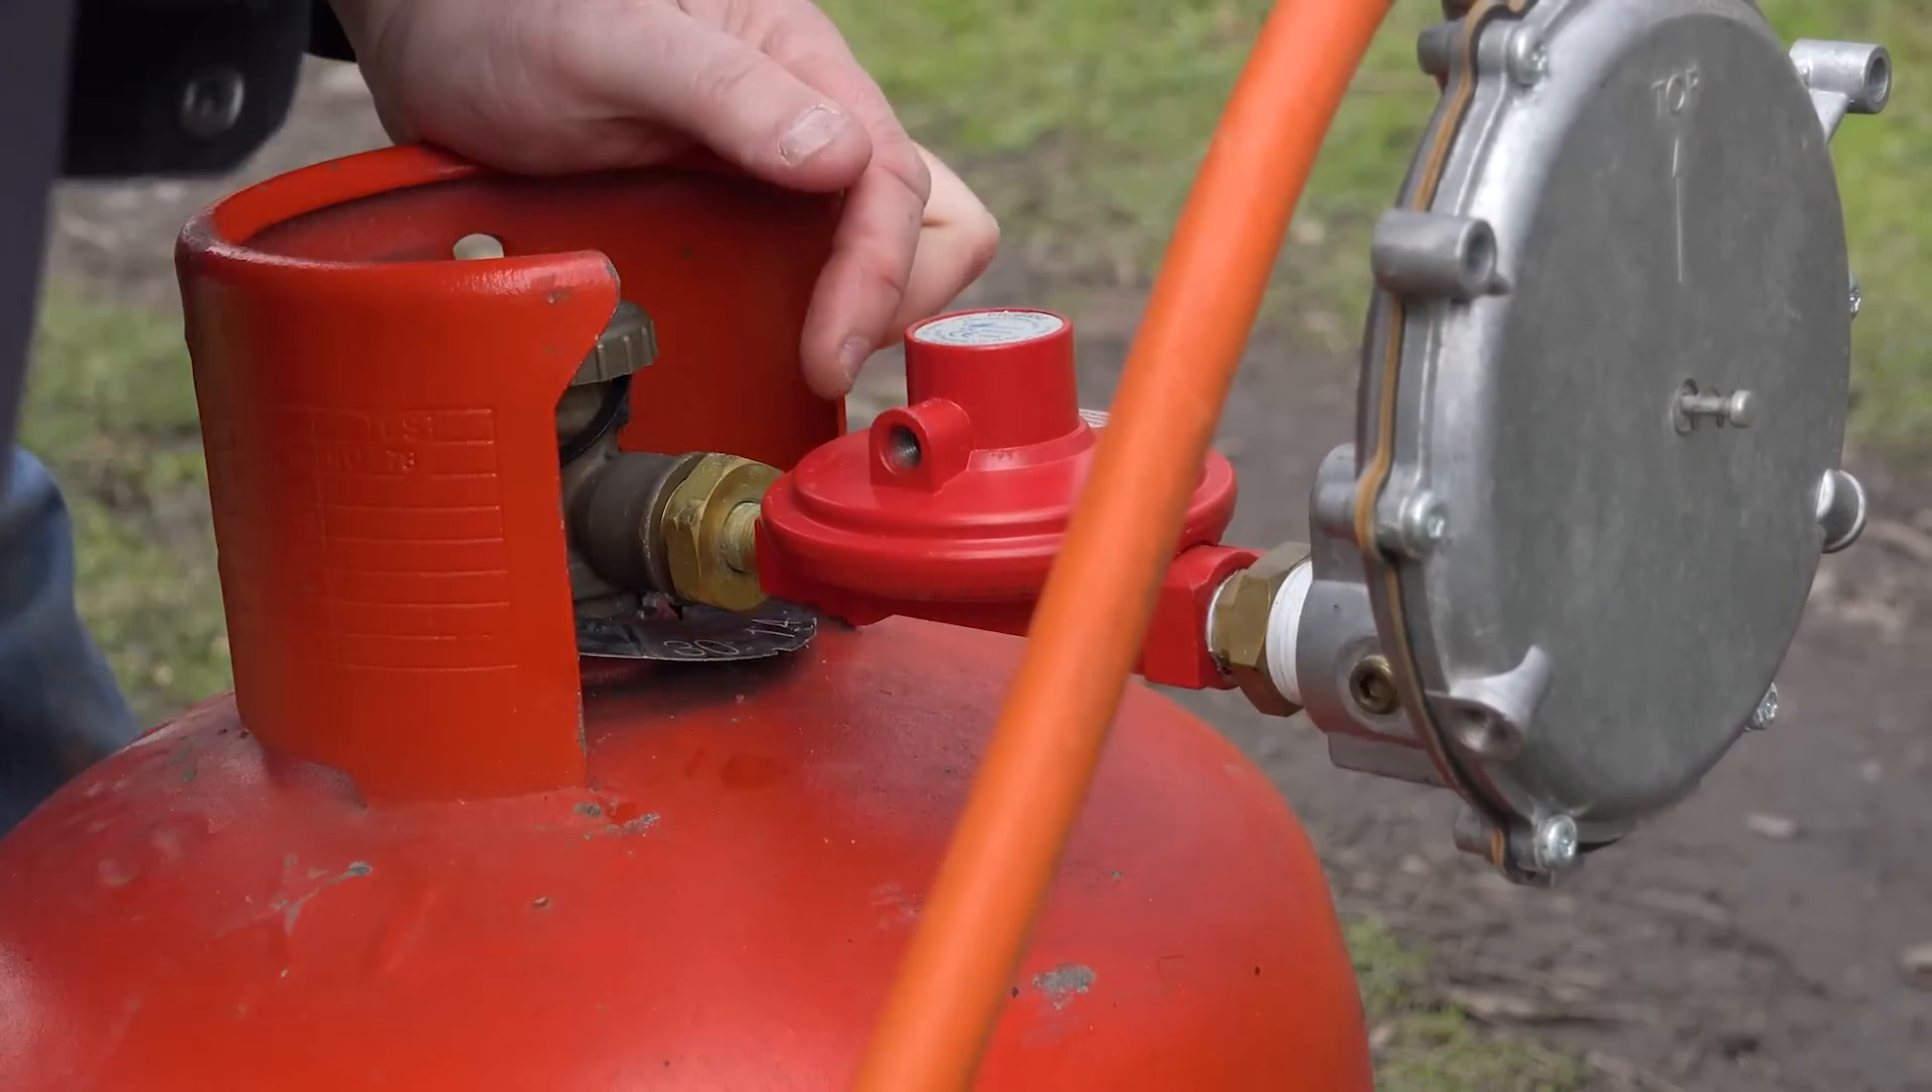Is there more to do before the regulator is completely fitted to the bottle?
No.